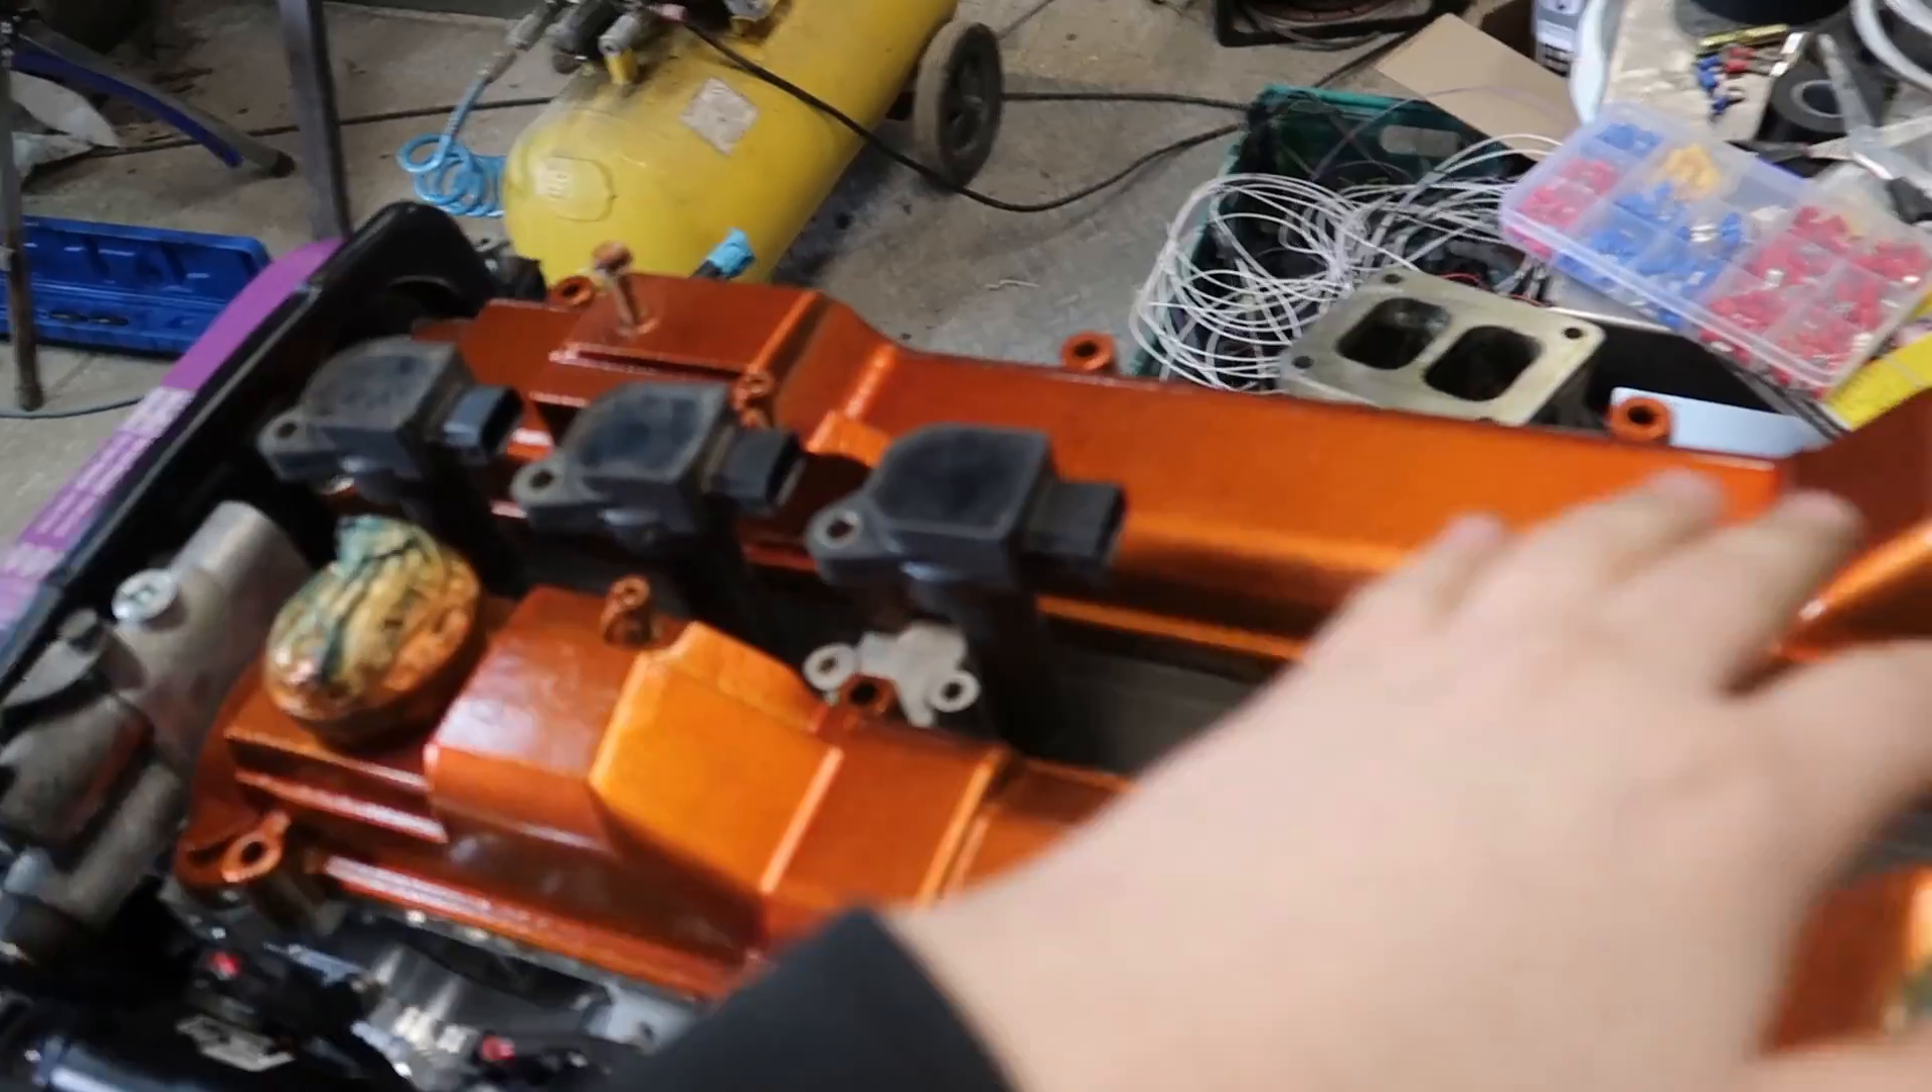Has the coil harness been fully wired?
No.